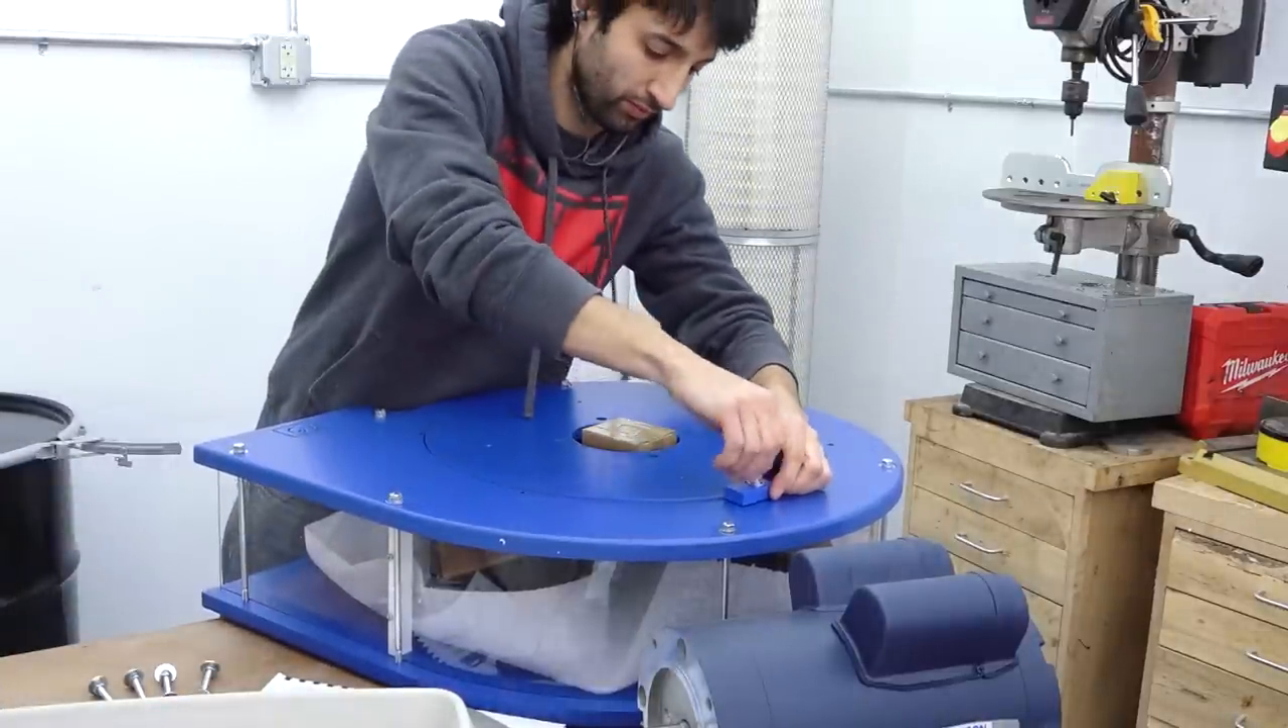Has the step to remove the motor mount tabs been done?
No.